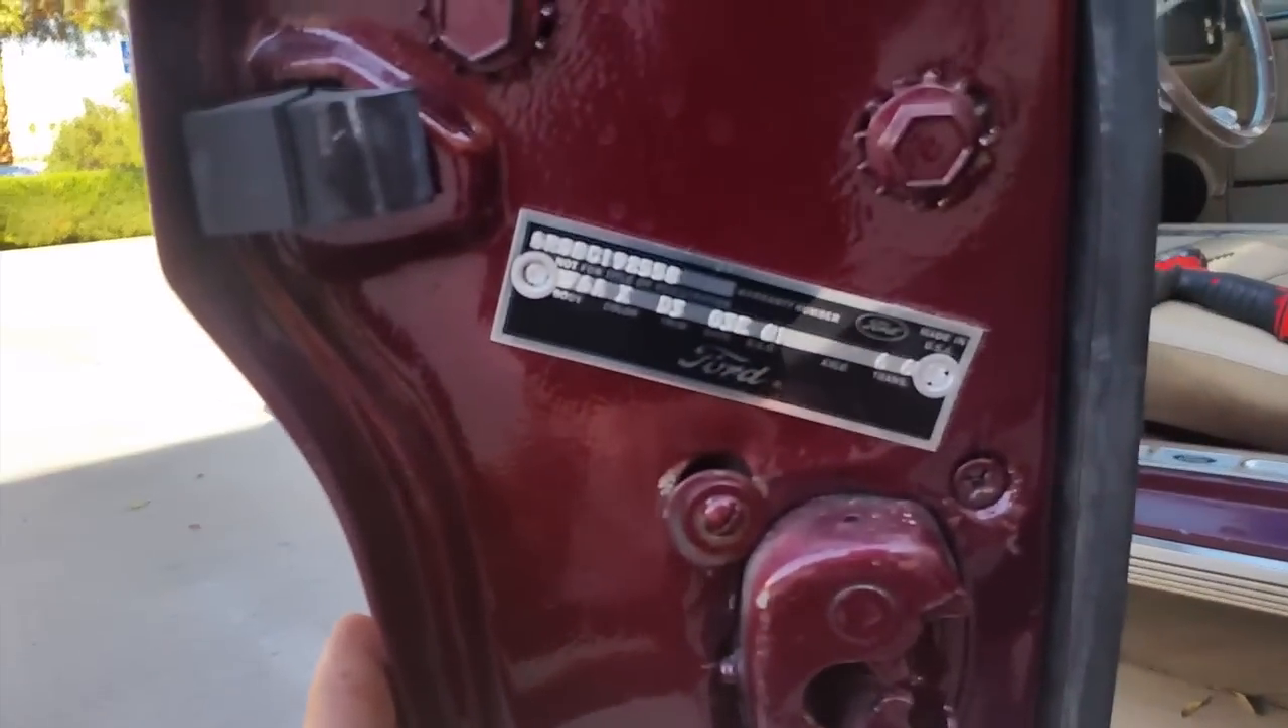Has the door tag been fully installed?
Yes.